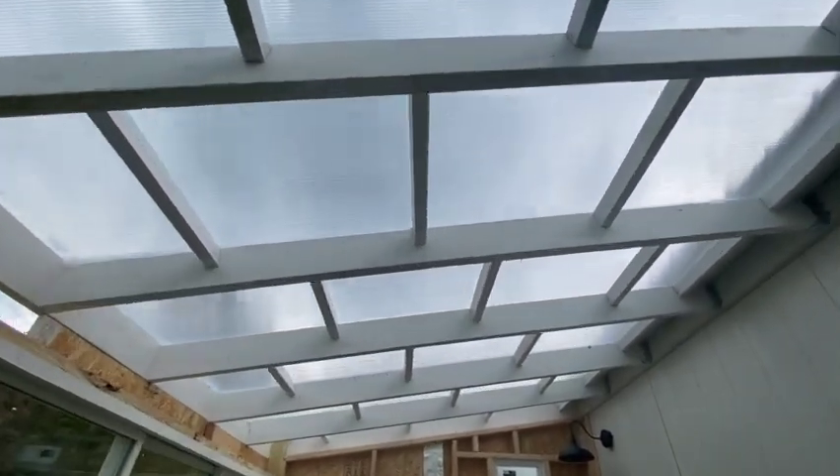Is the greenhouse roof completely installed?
Yes.